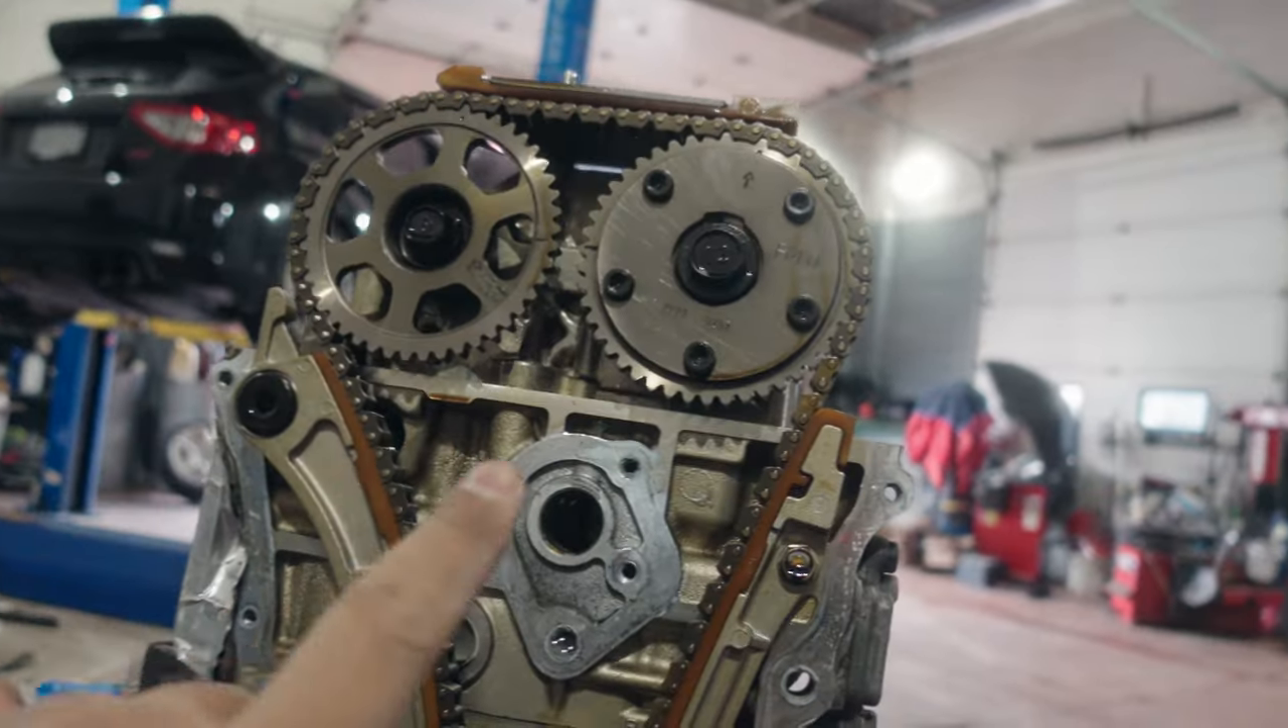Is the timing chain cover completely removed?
Yes.